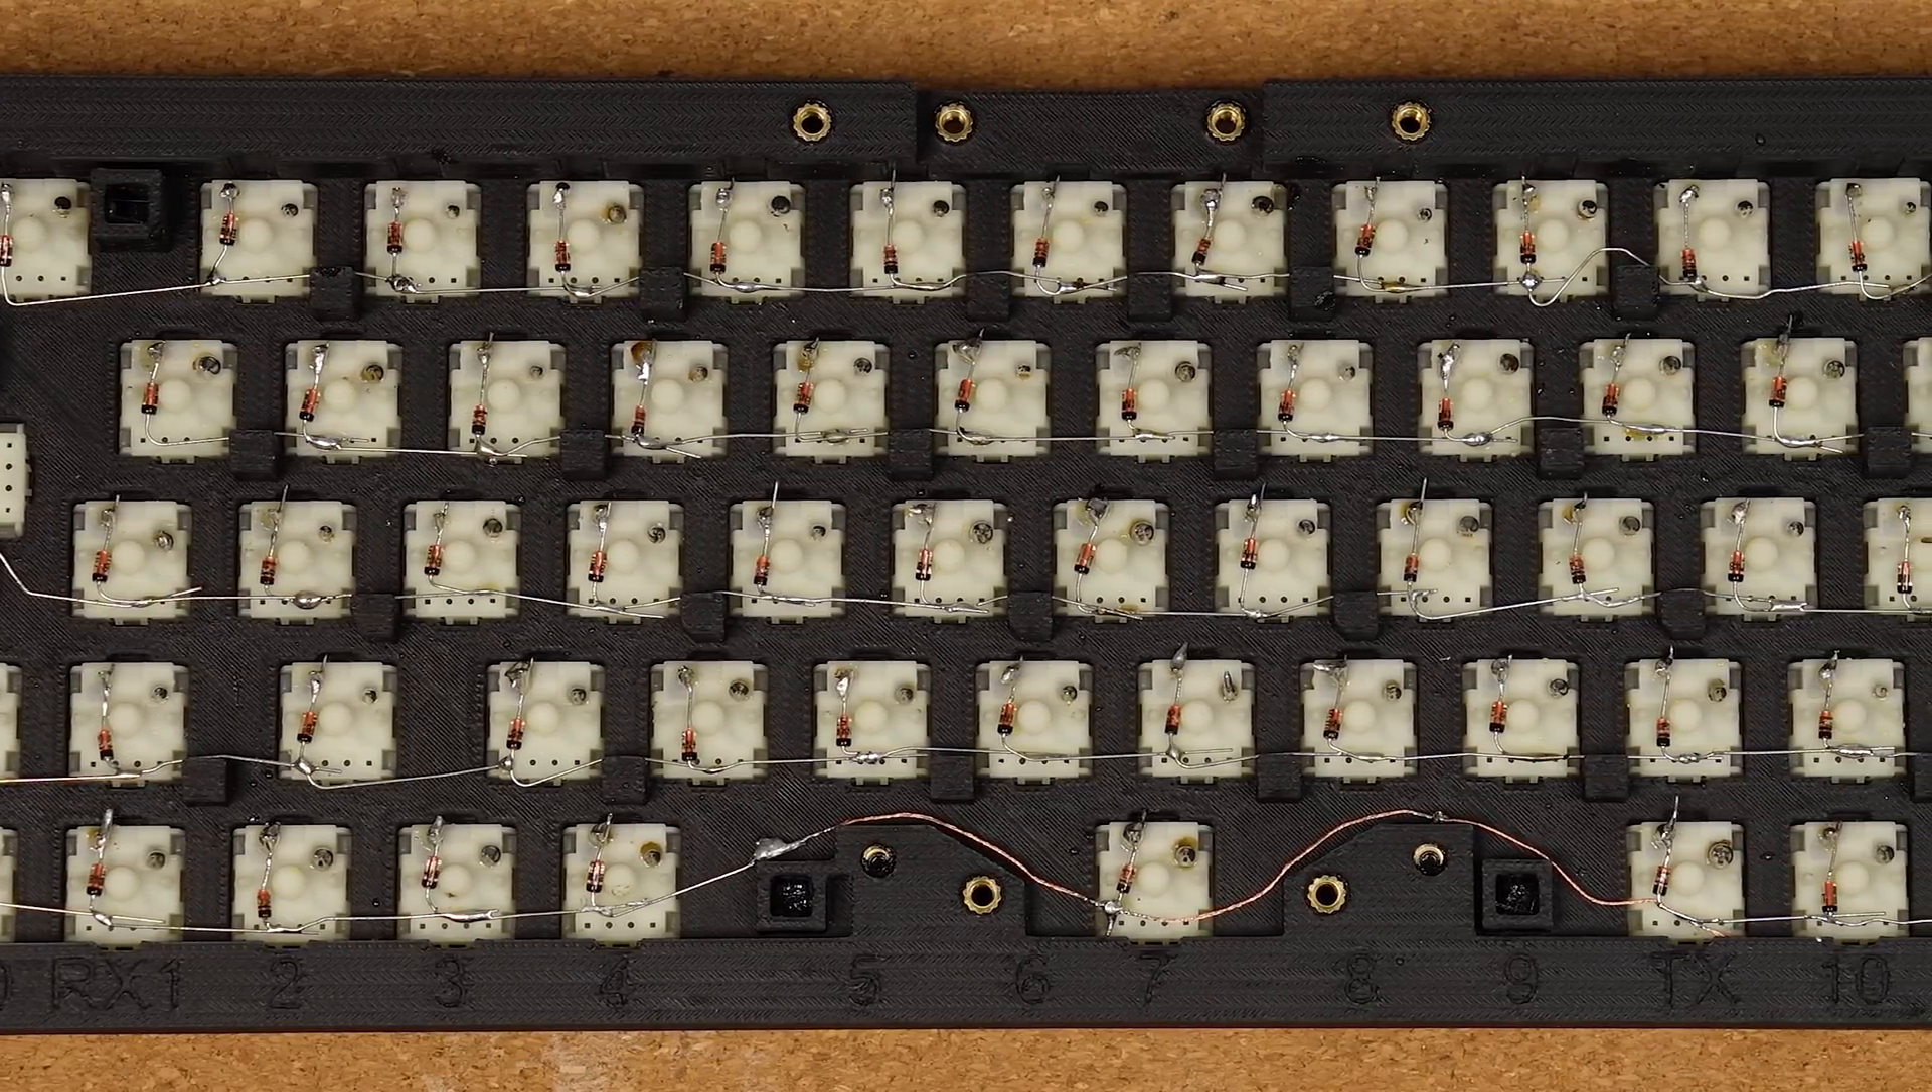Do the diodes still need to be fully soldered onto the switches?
No.